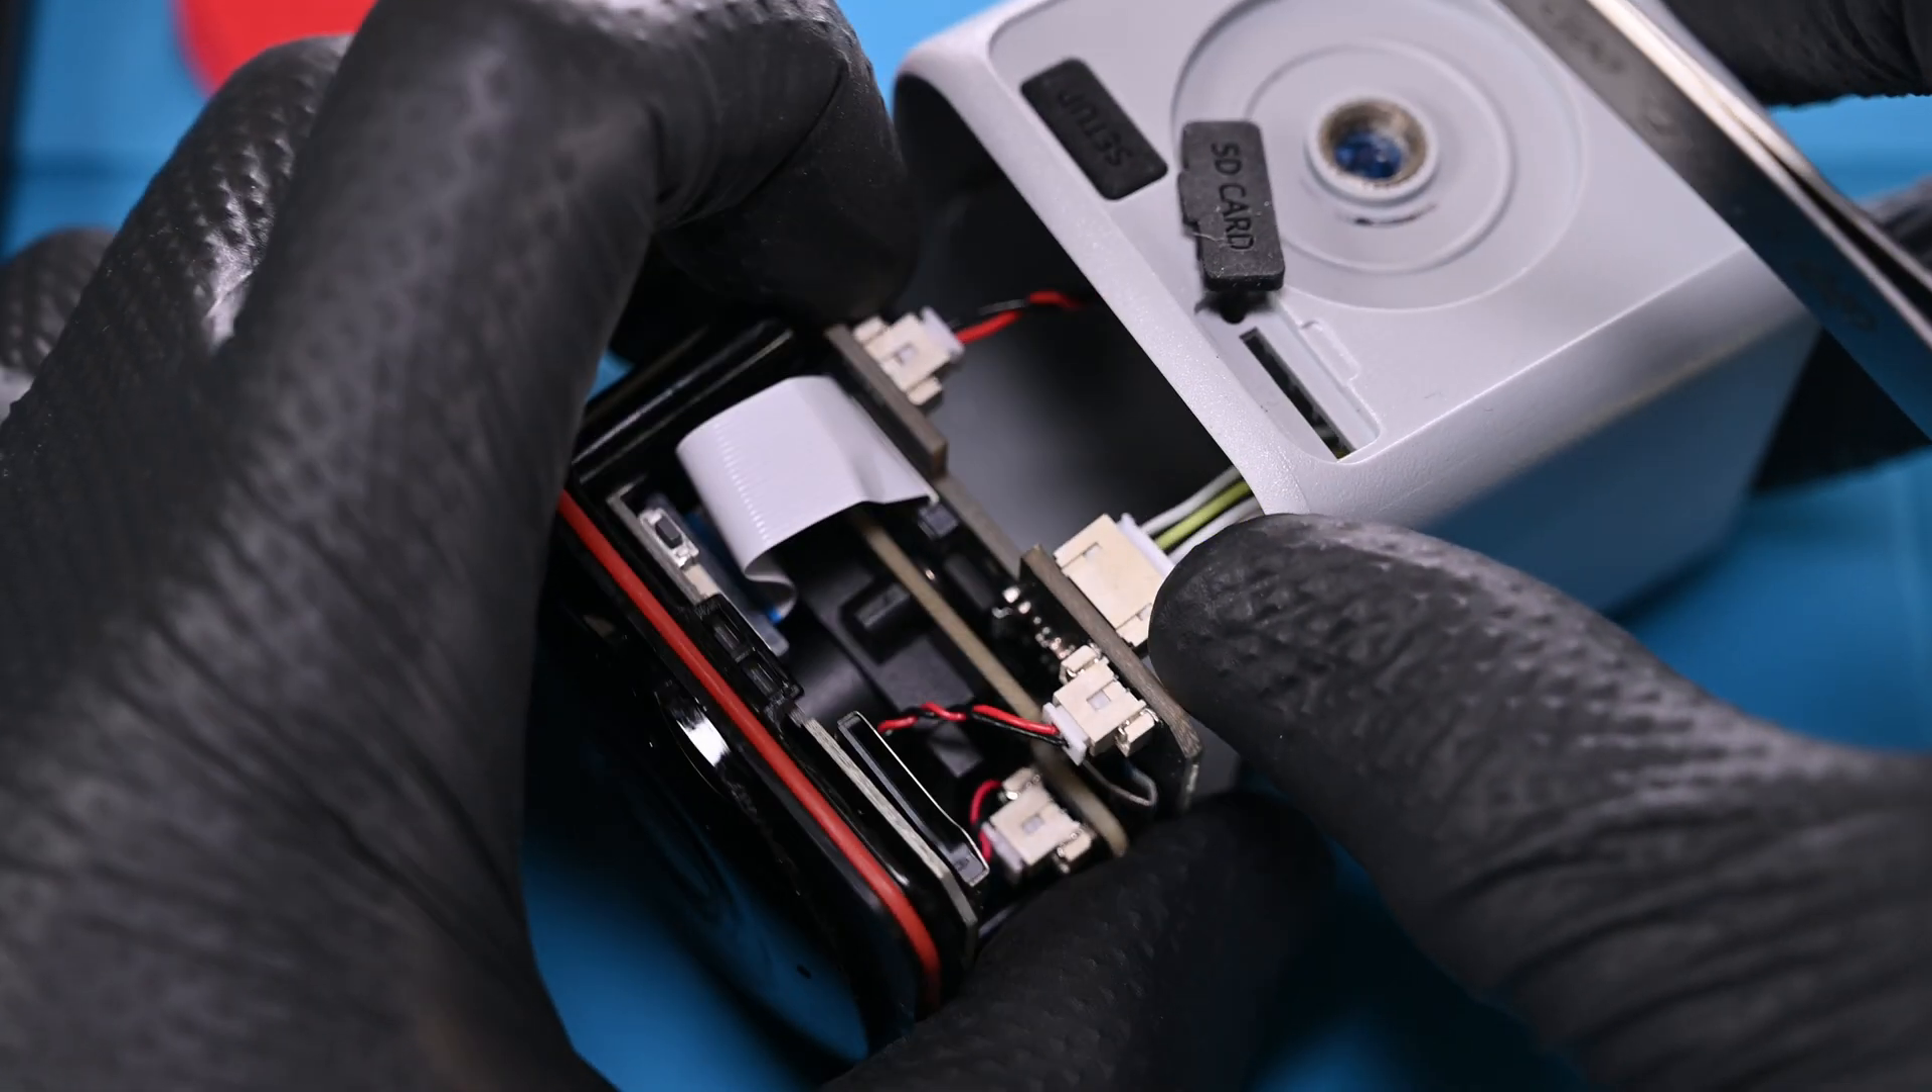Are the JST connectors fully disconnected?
No.